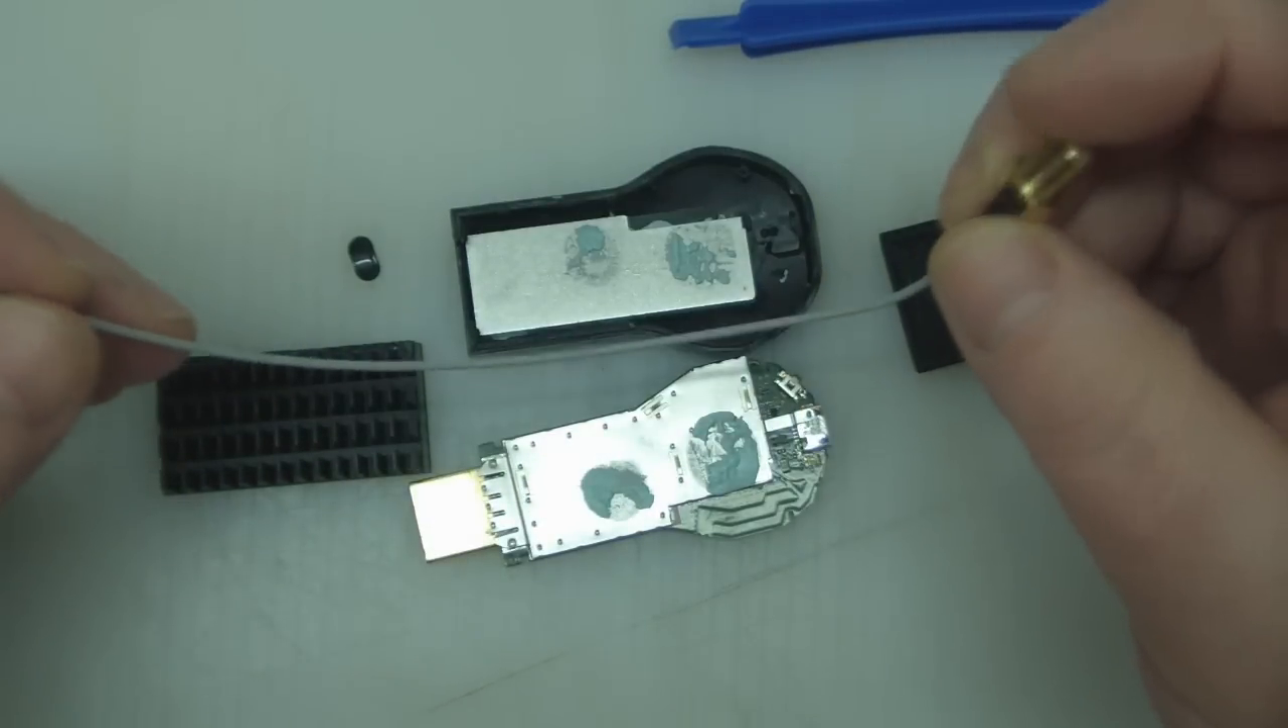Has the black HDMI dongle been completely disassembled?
Yes.